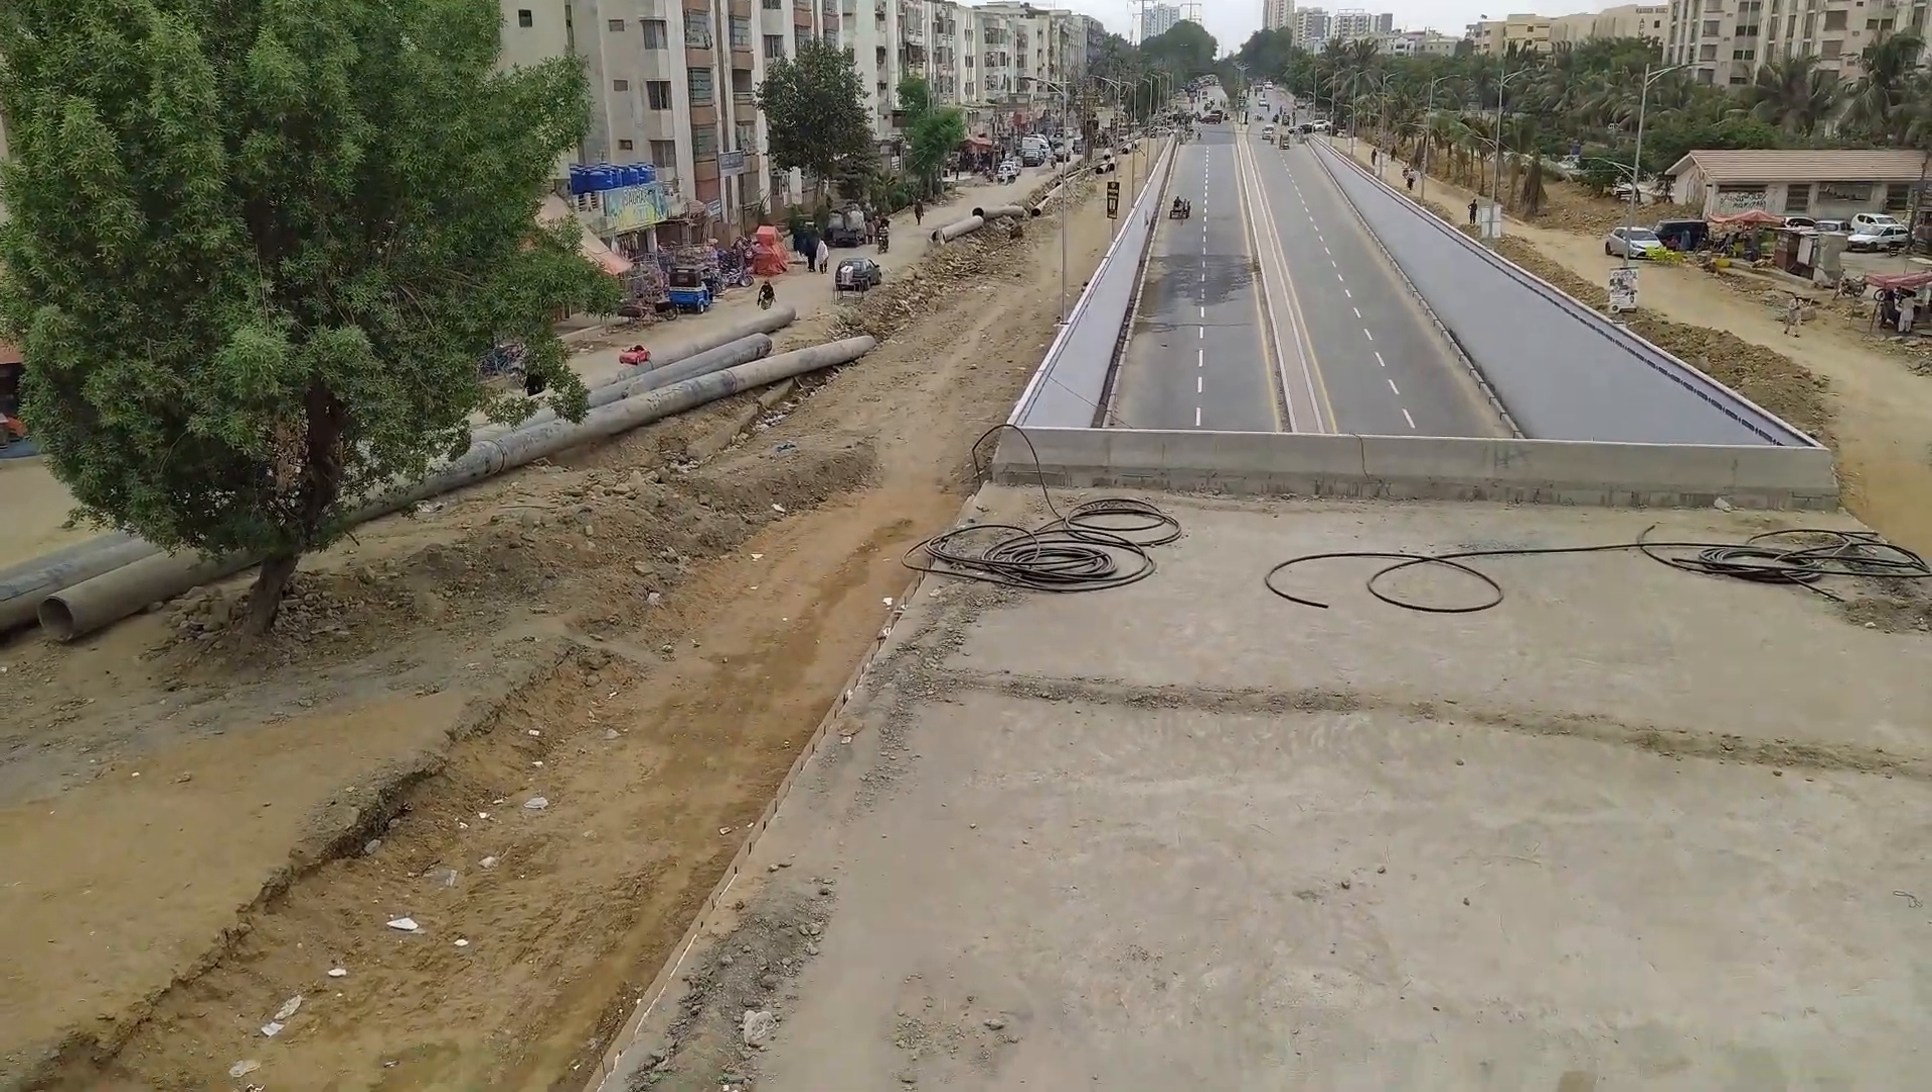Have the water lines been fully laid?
No.